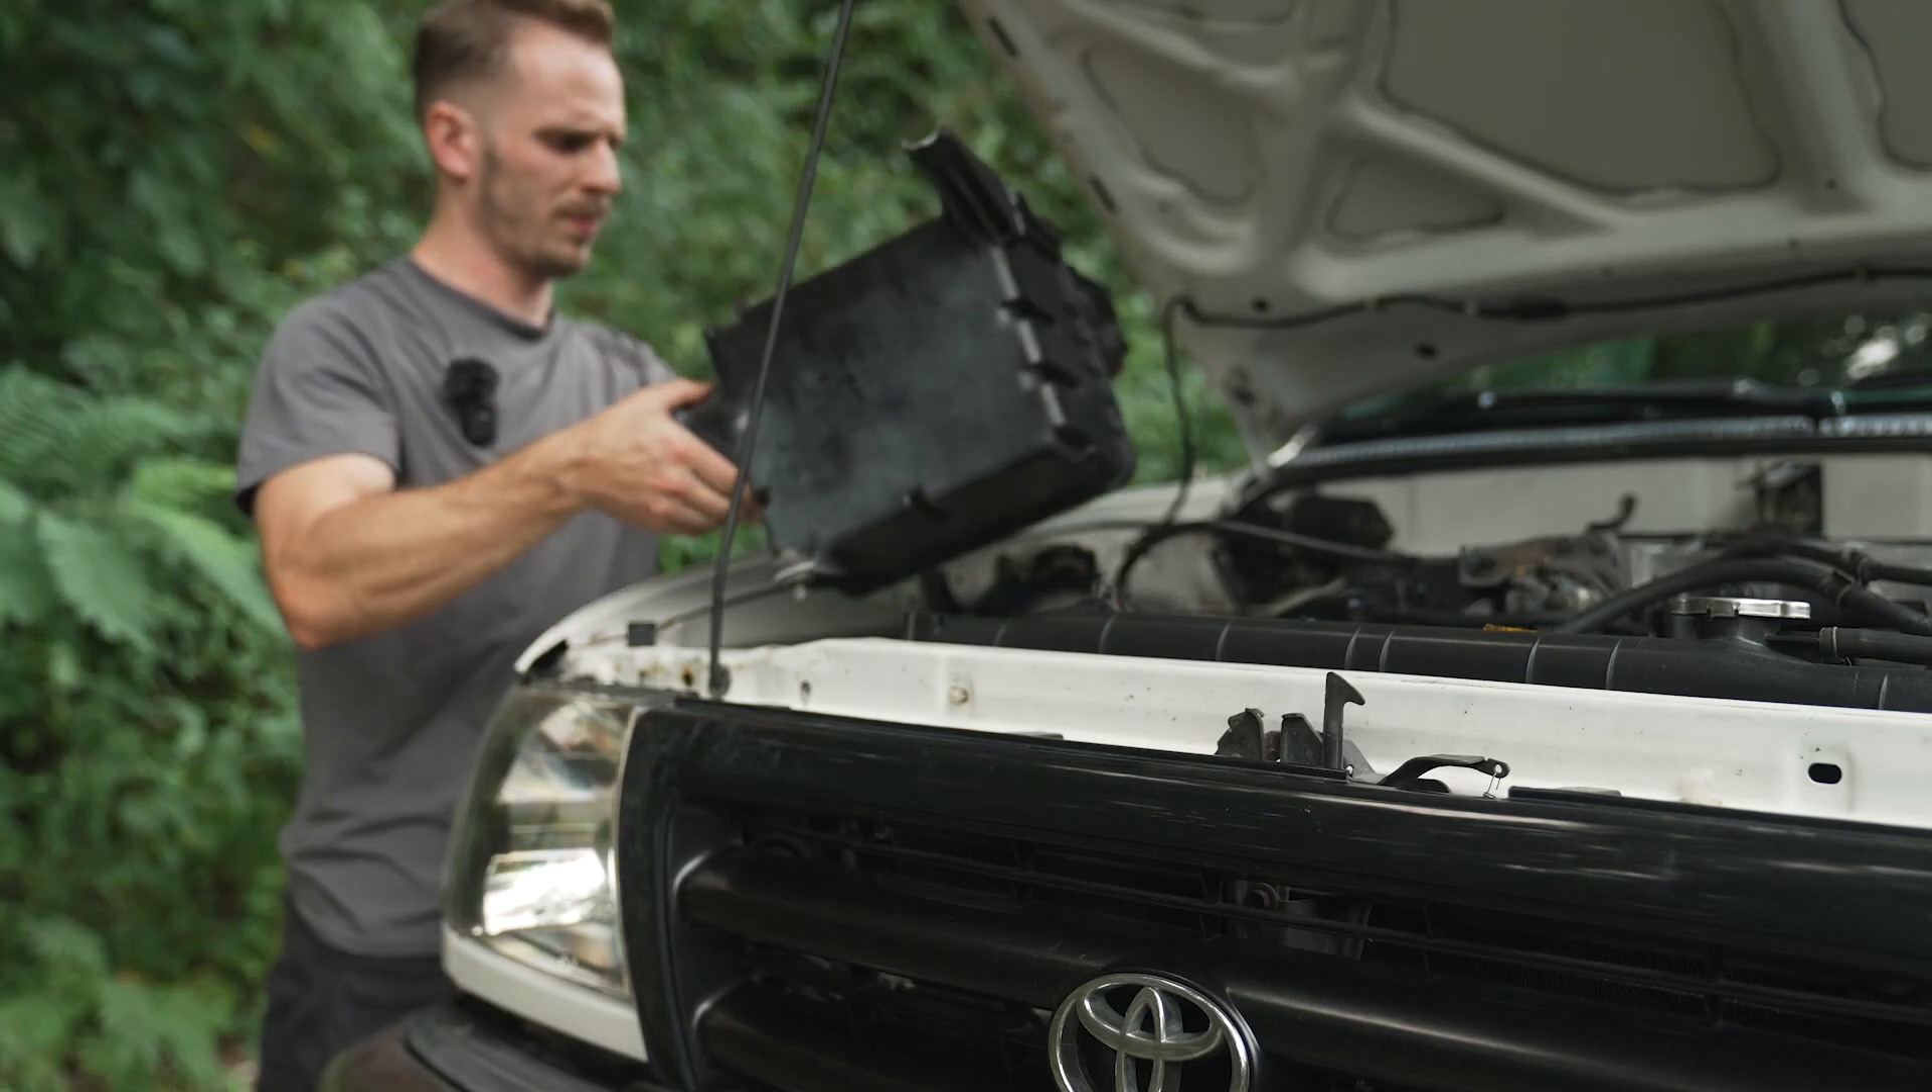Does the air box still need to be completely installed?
Yes.